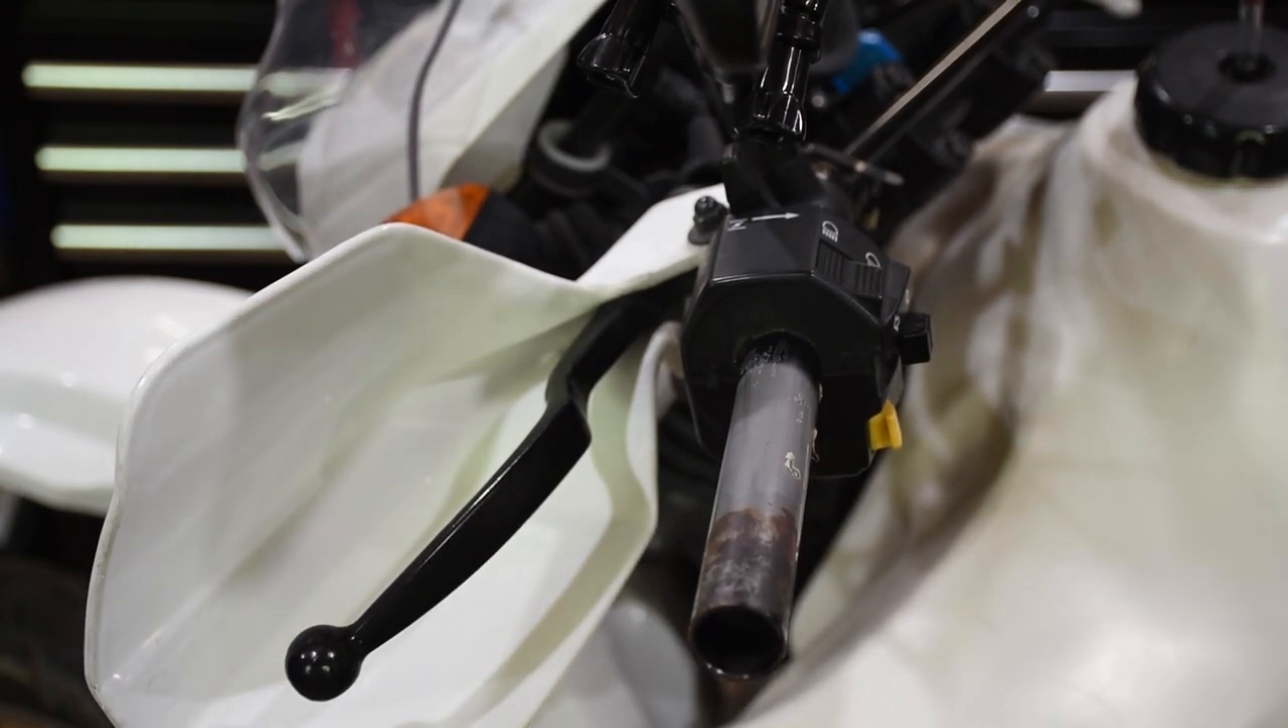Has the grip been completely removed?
Yes.